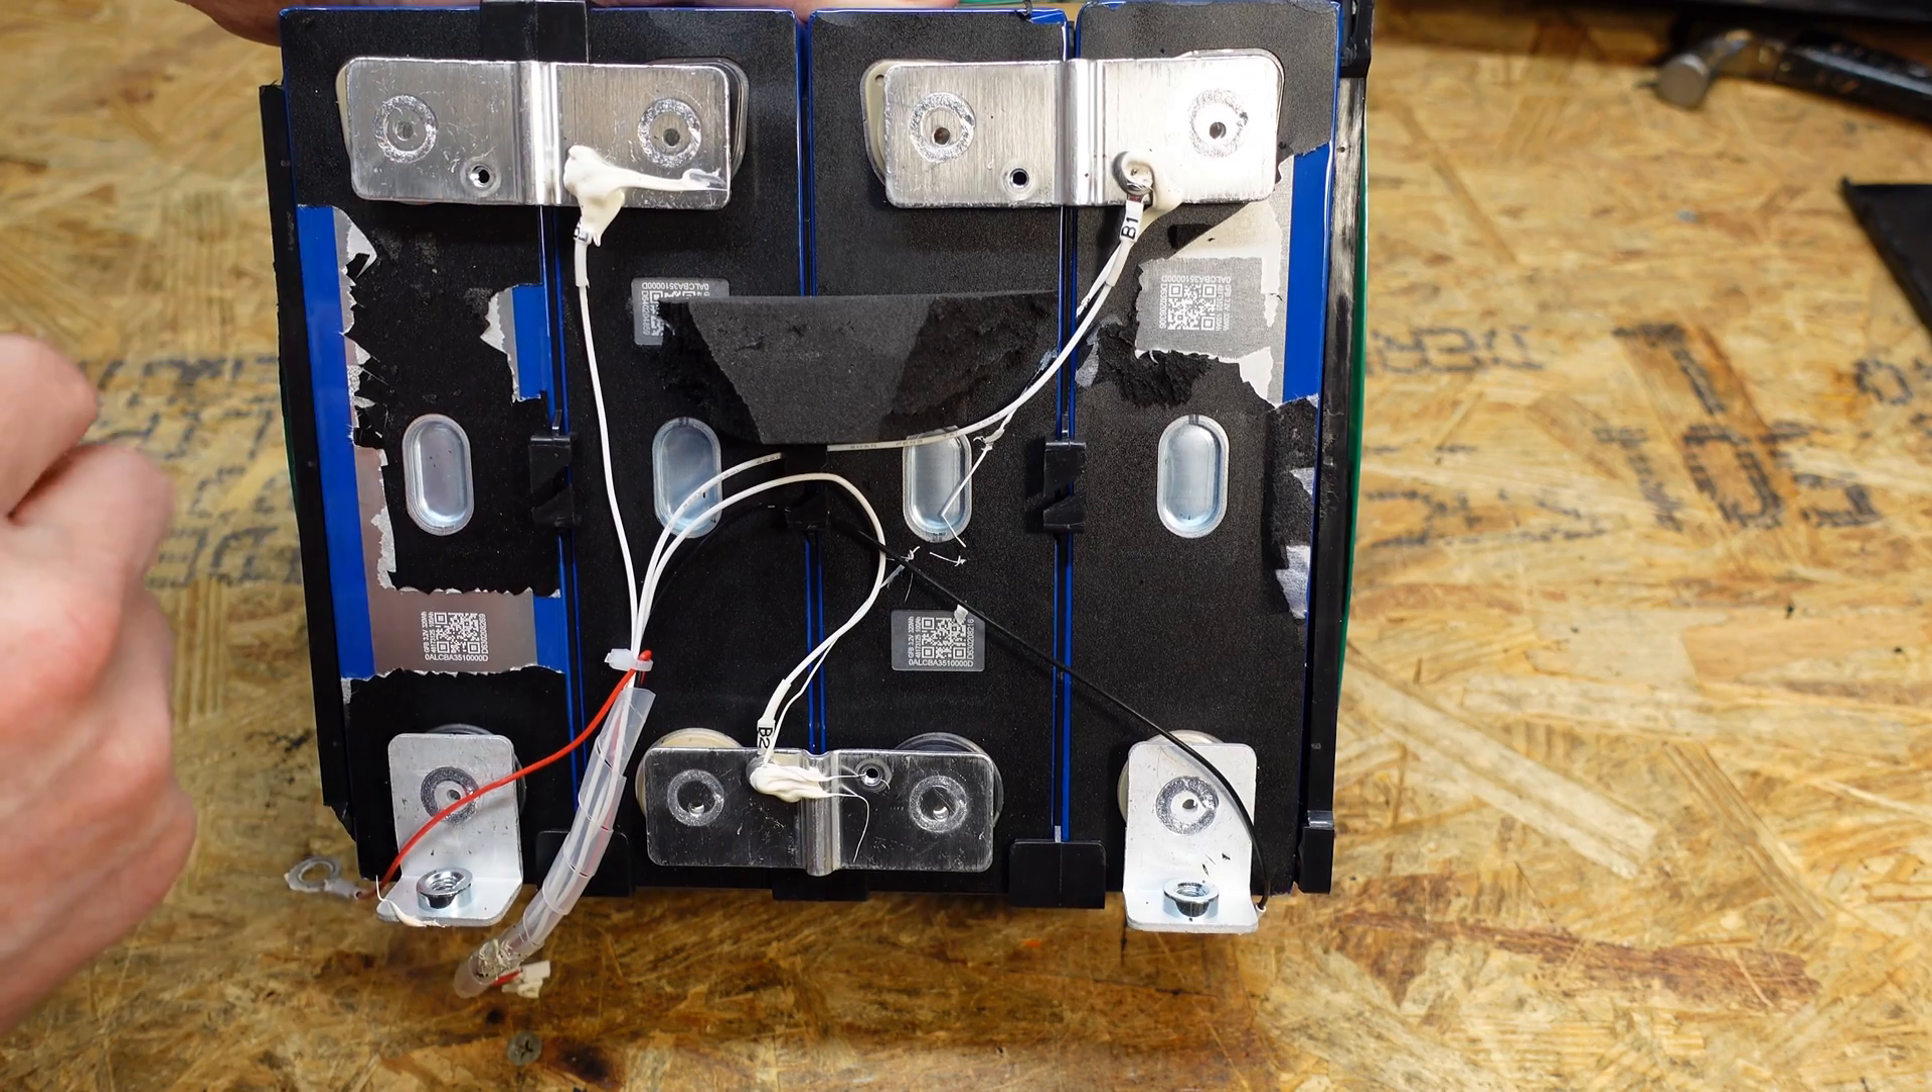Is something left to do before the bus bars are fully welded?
No.